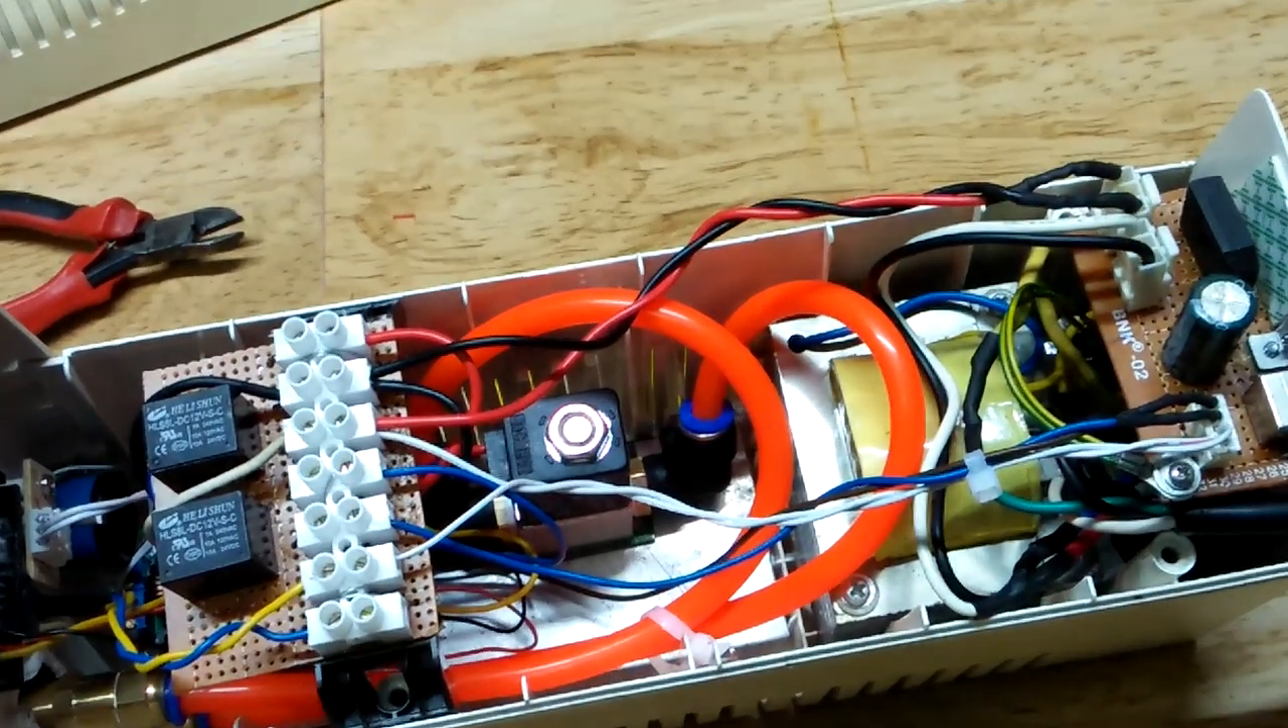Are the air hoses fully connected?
Yes.